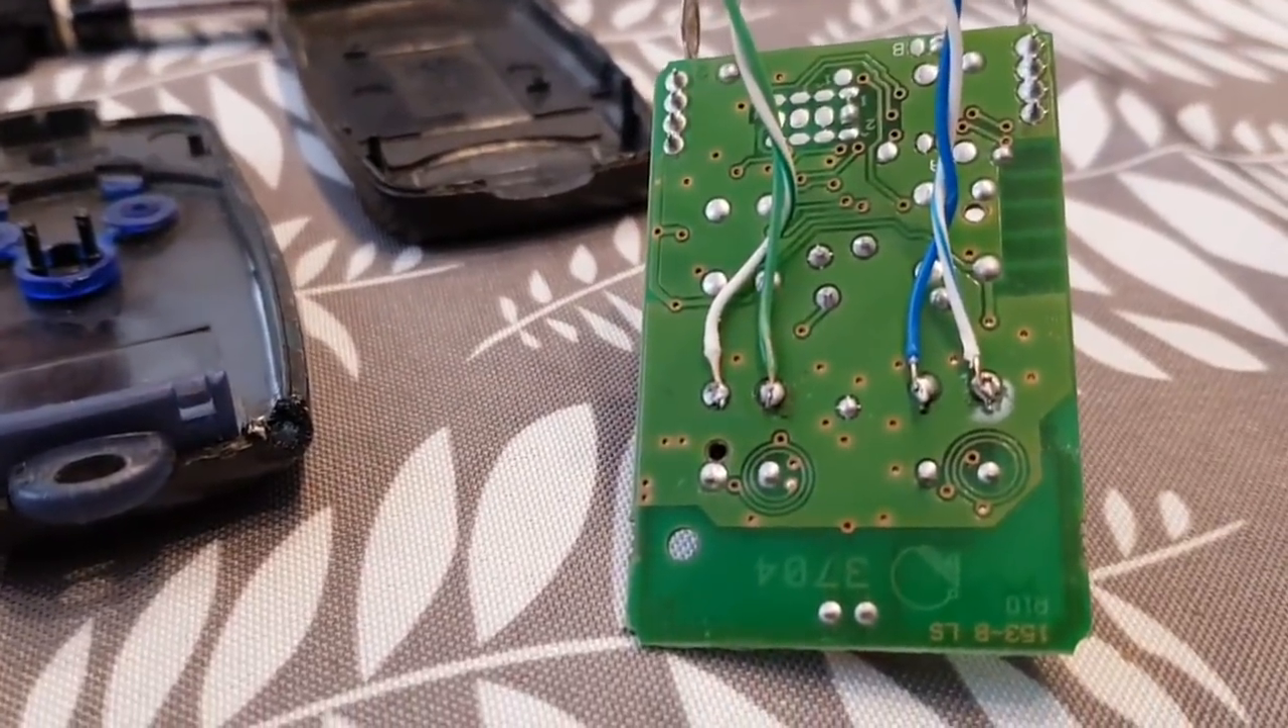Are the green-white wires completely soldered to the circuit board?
Yes.